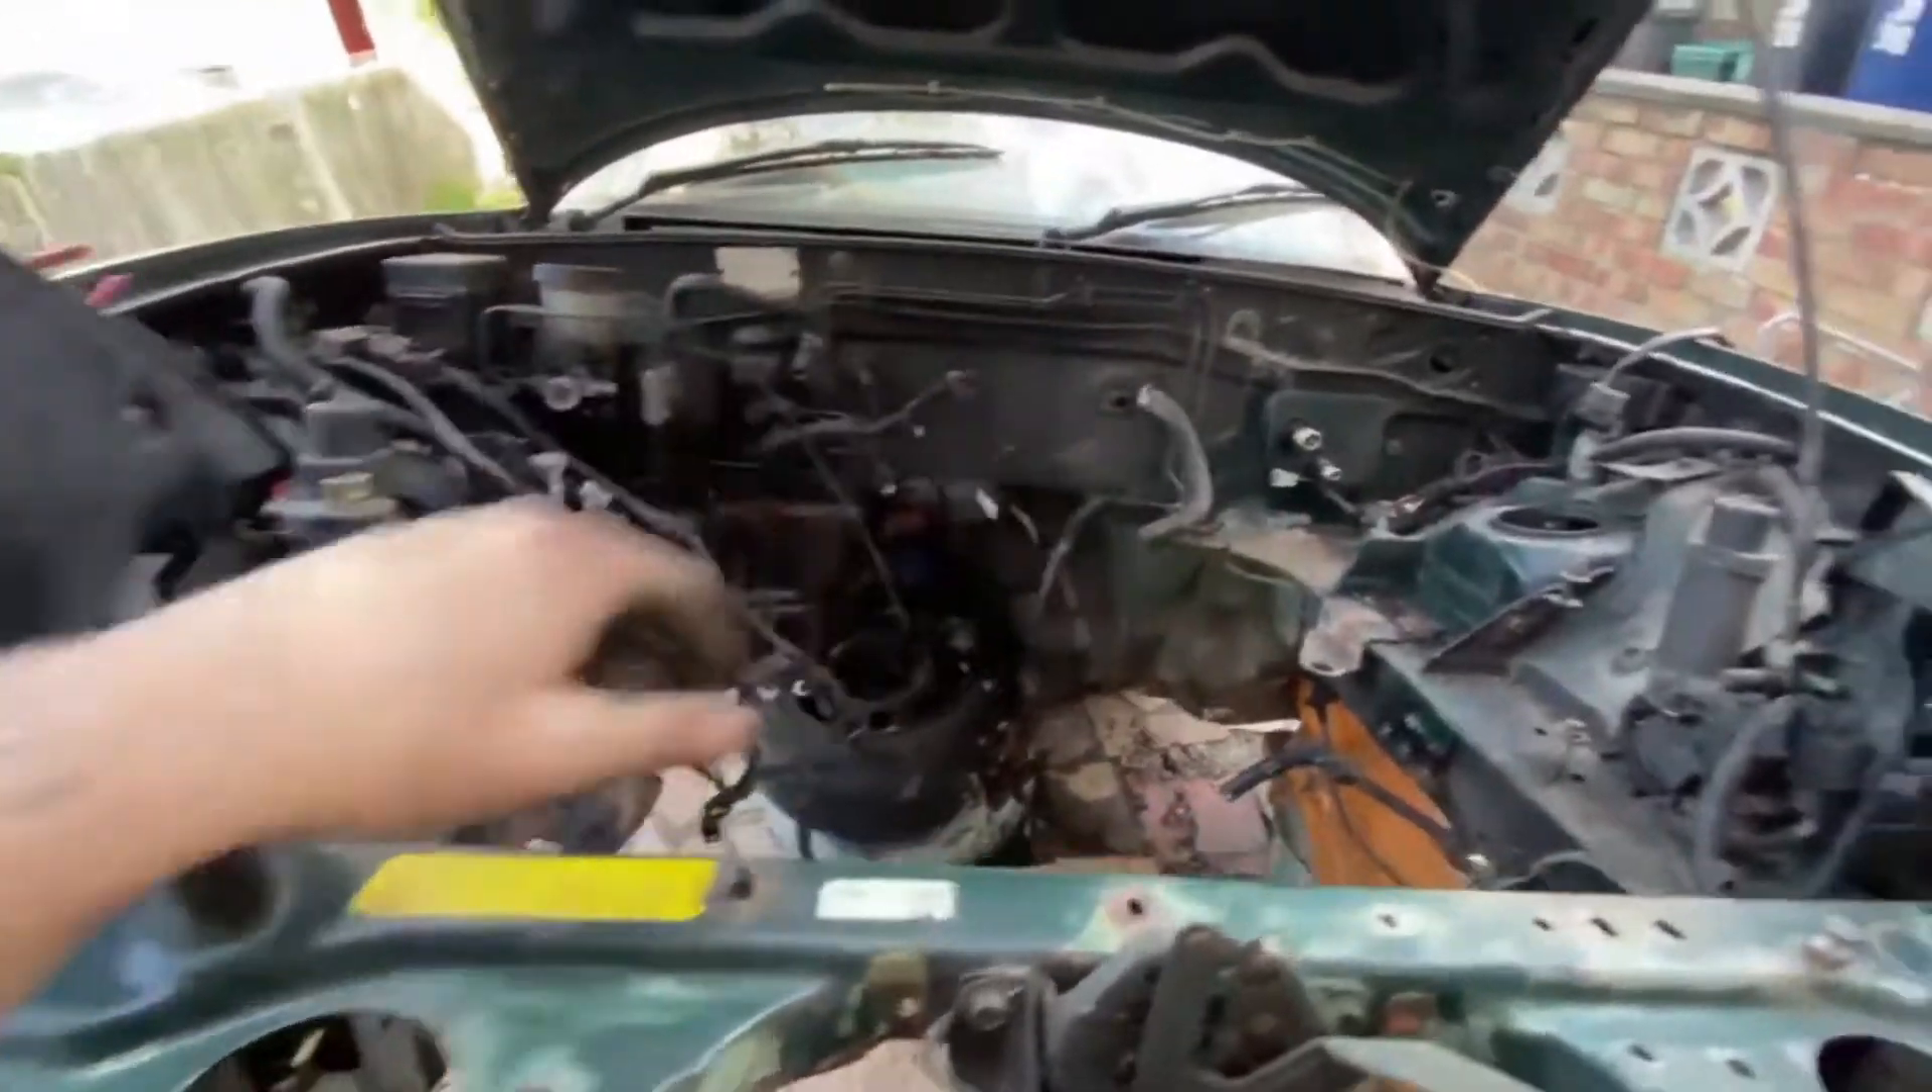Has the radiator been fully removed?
Yes.